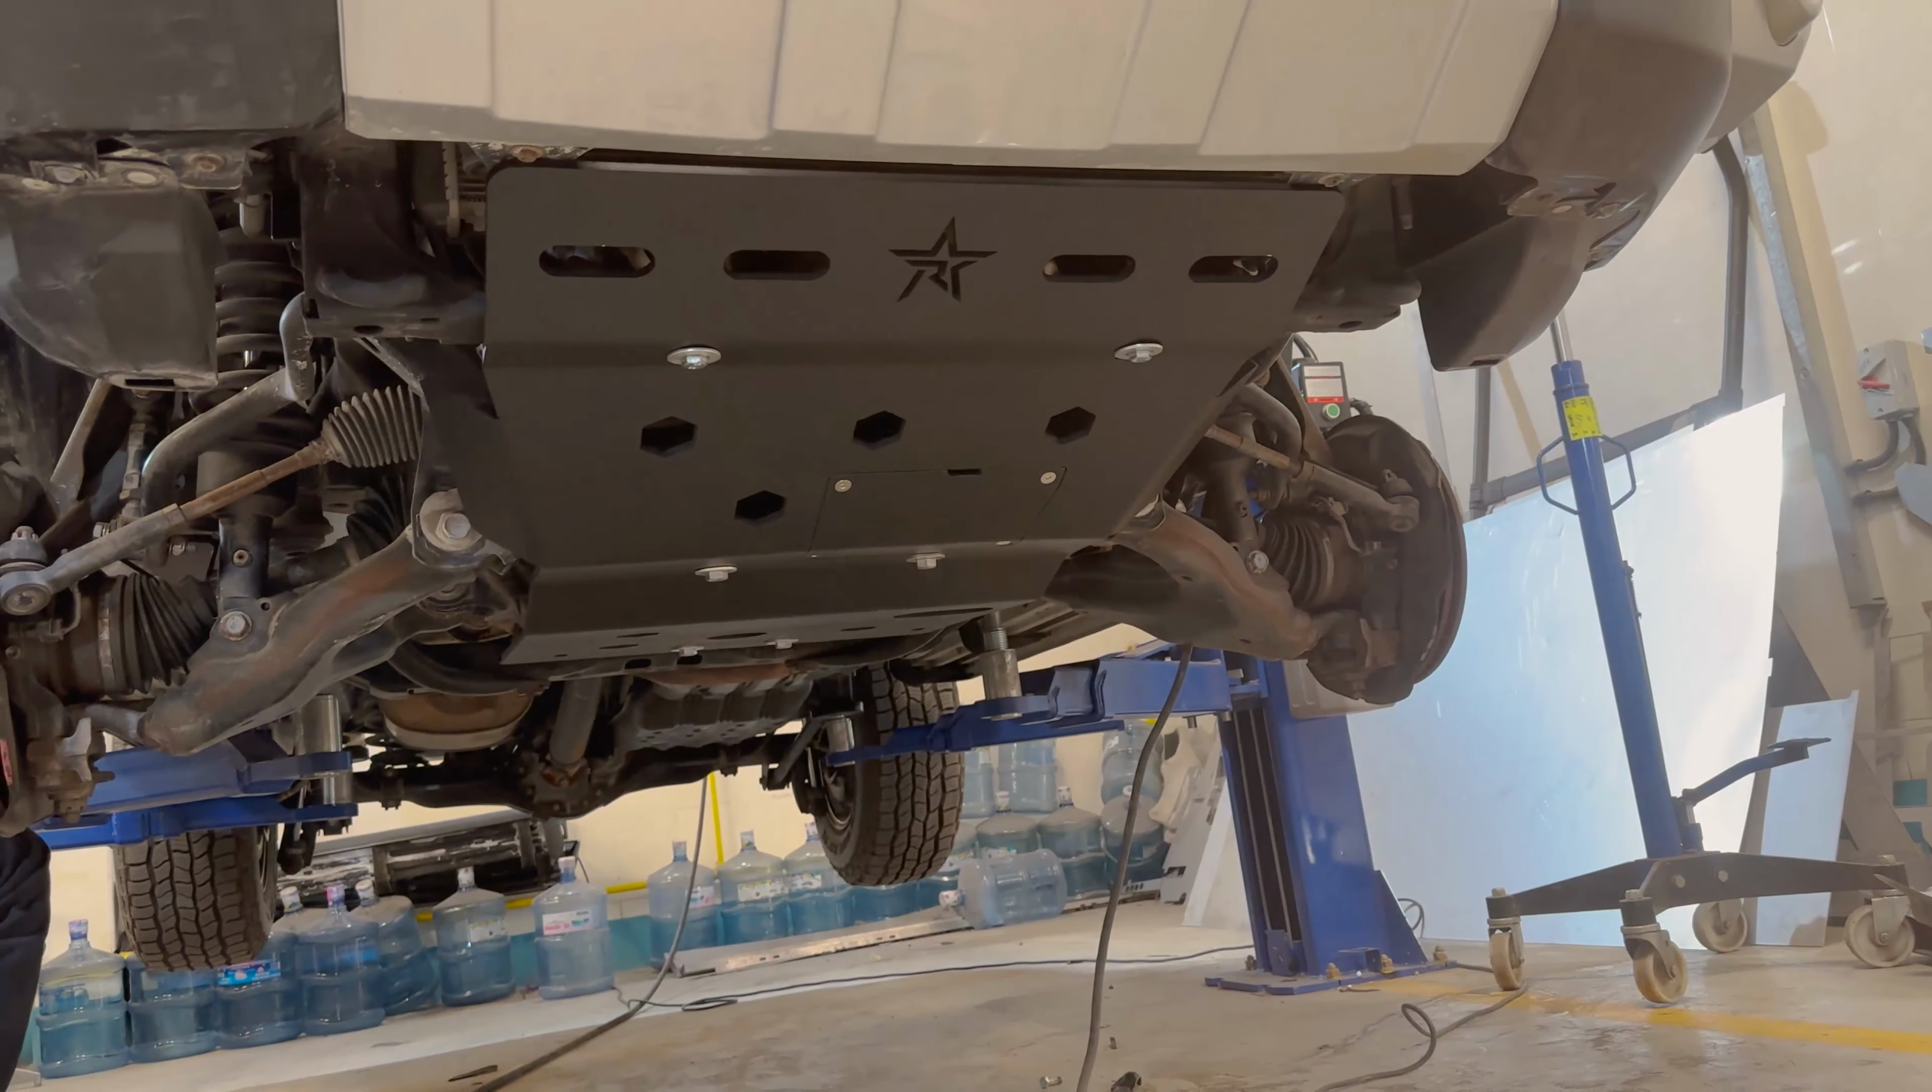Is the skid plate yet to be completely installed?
No.